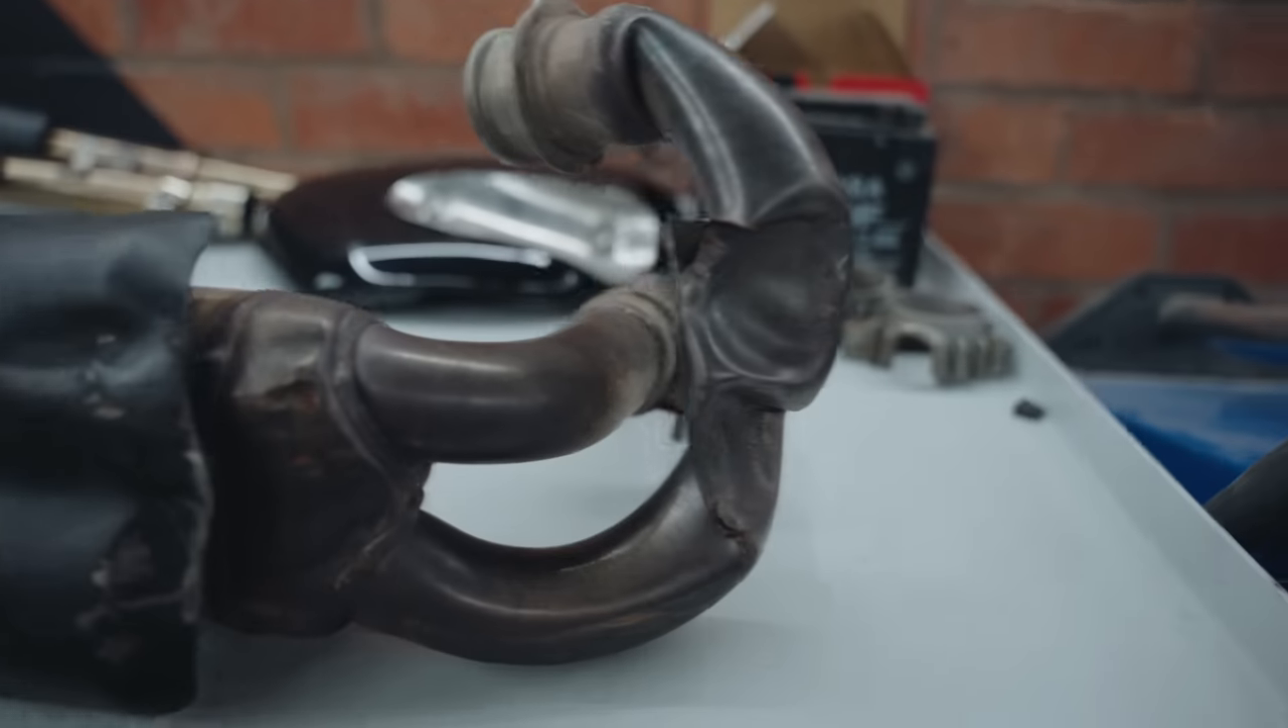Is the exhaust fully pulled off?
Yes.